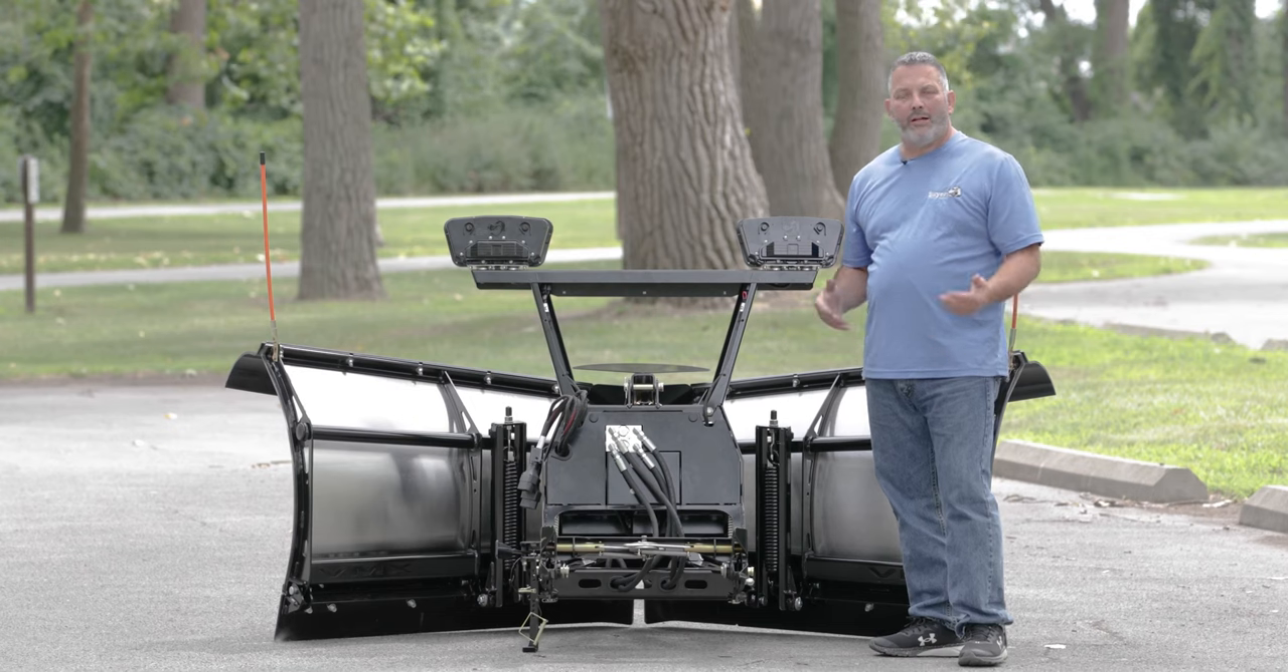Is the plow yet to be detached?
No.